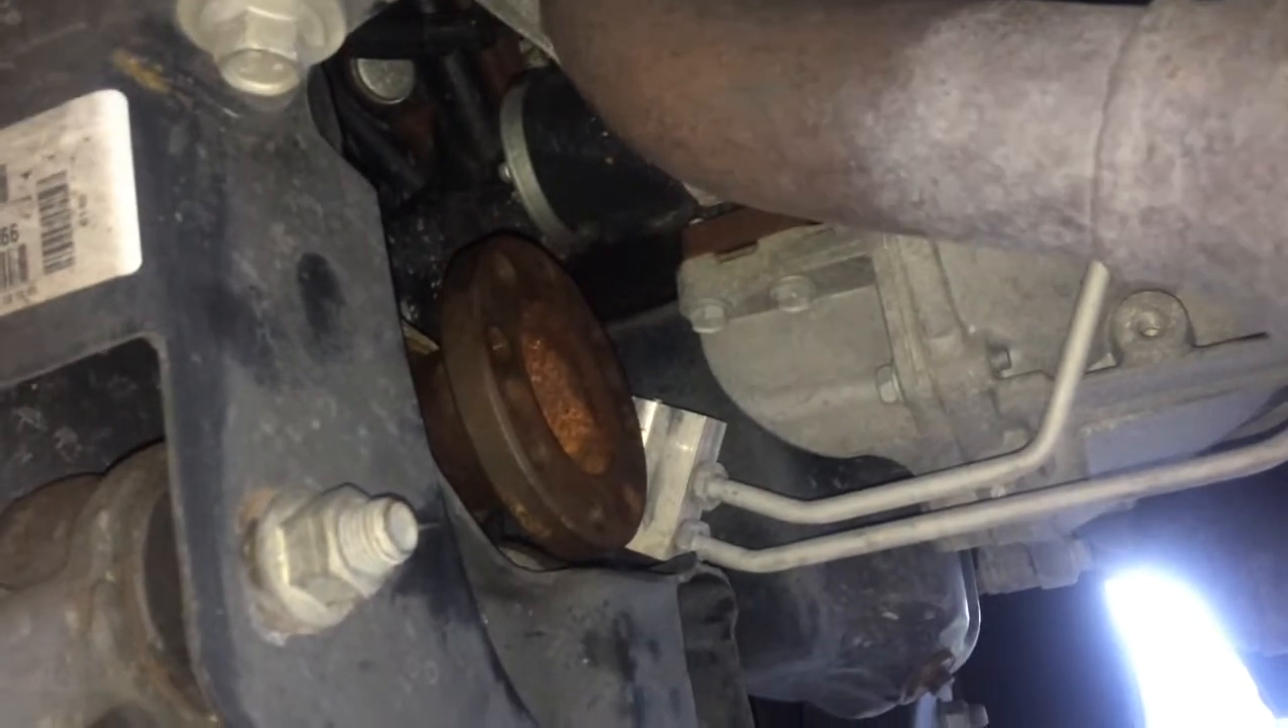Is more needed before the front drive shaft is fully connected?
Yes.